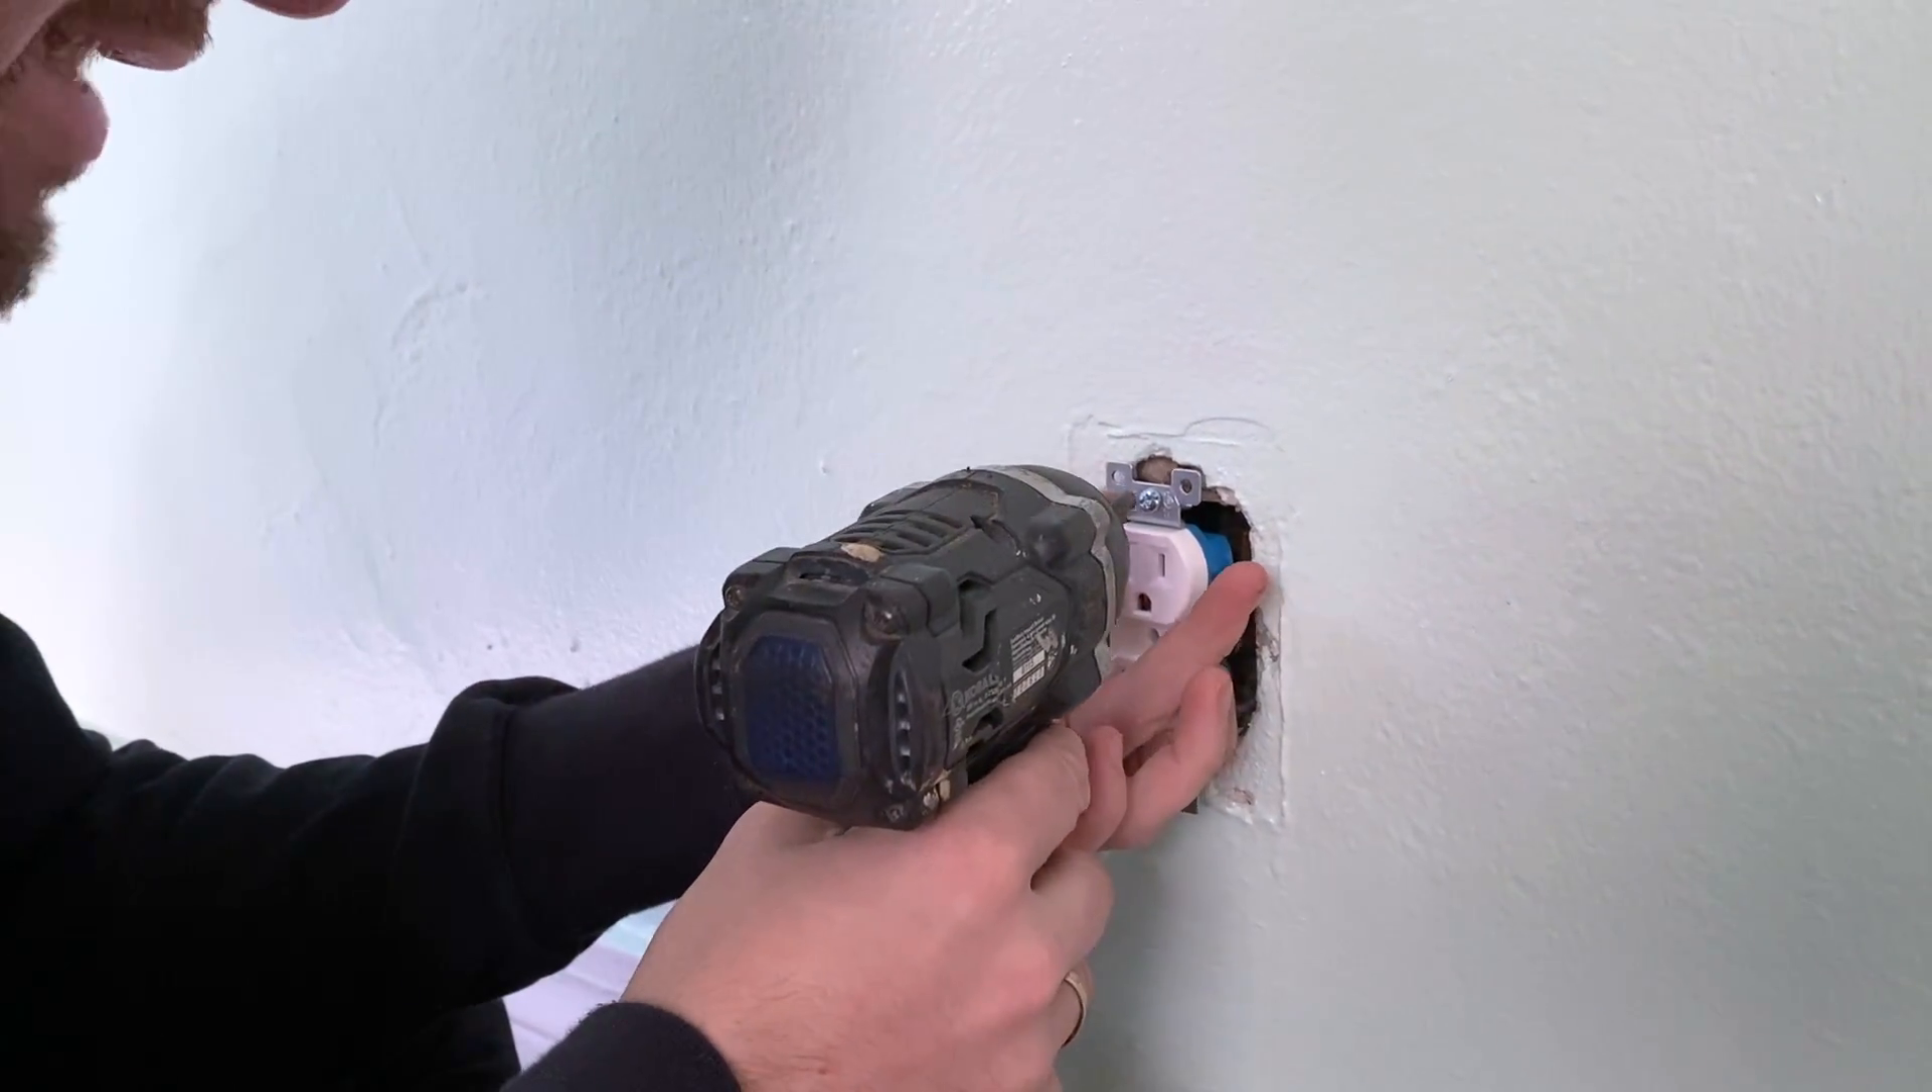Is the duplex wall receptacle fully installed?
No.